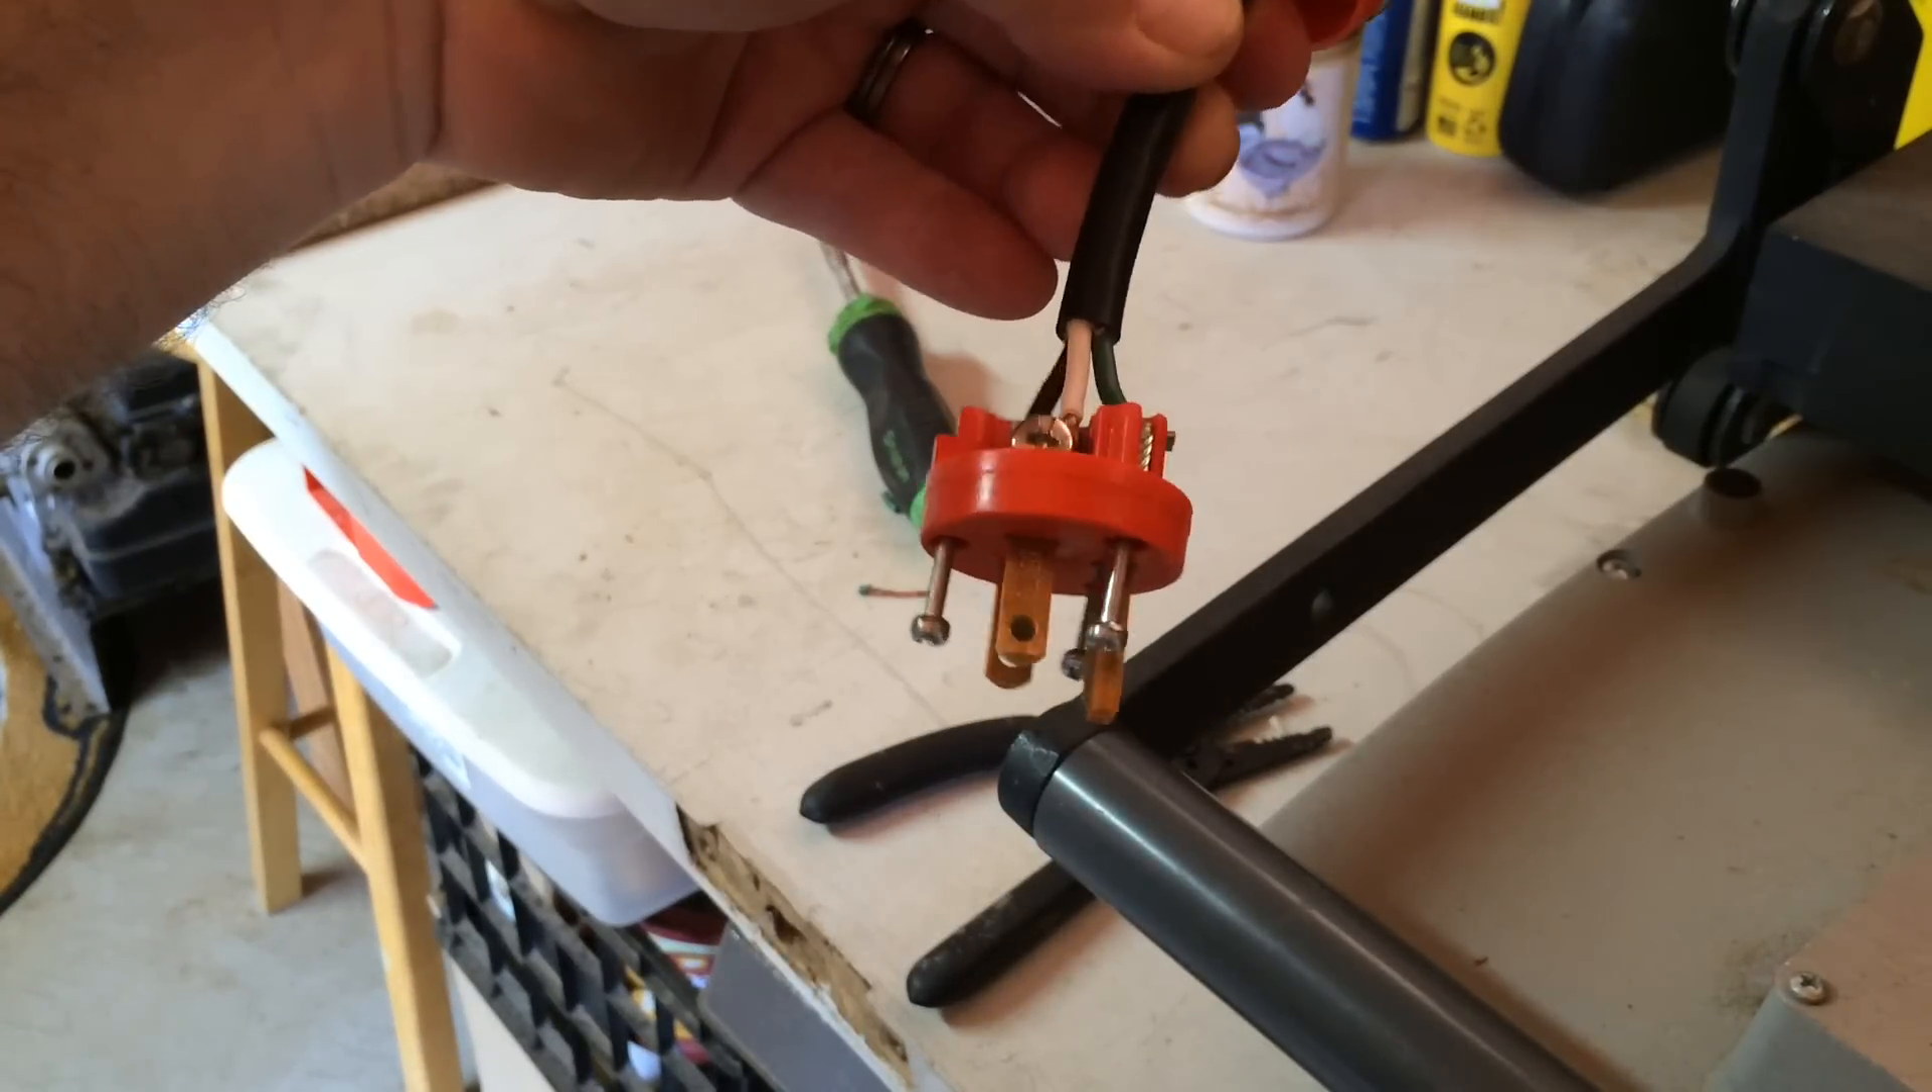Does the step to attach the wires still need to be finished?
No.